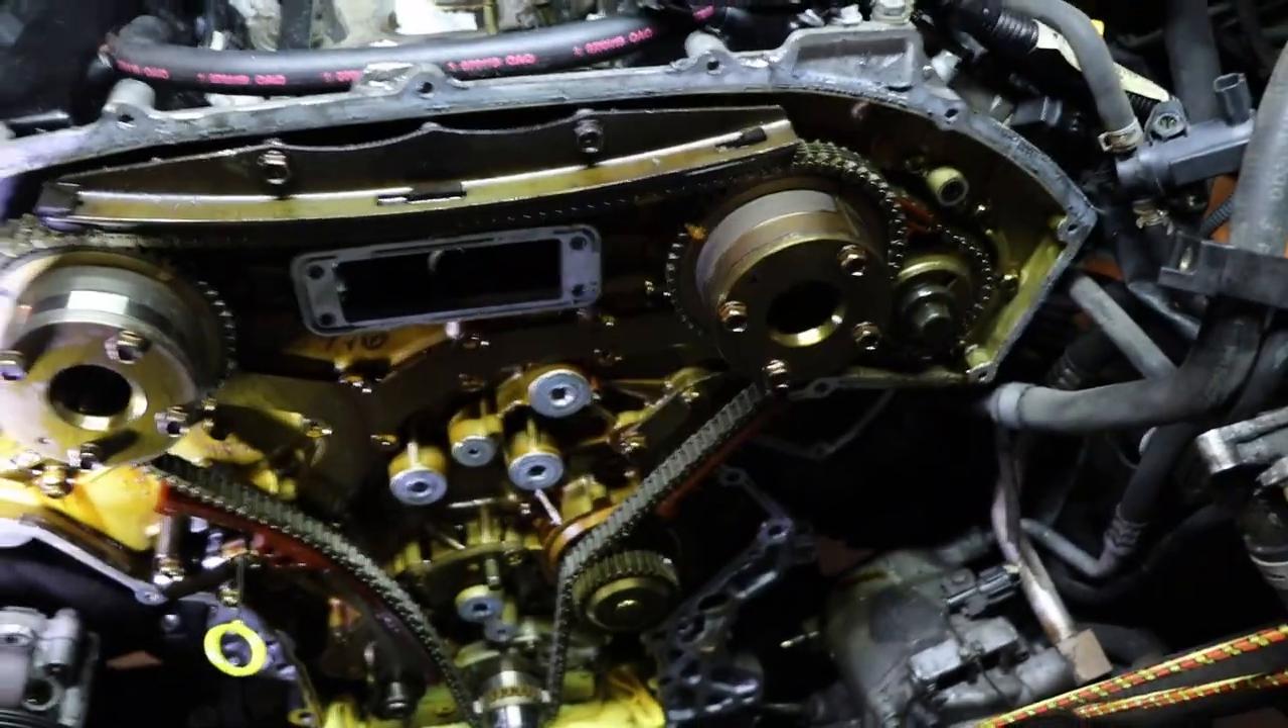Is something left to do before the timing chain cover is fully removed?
No.